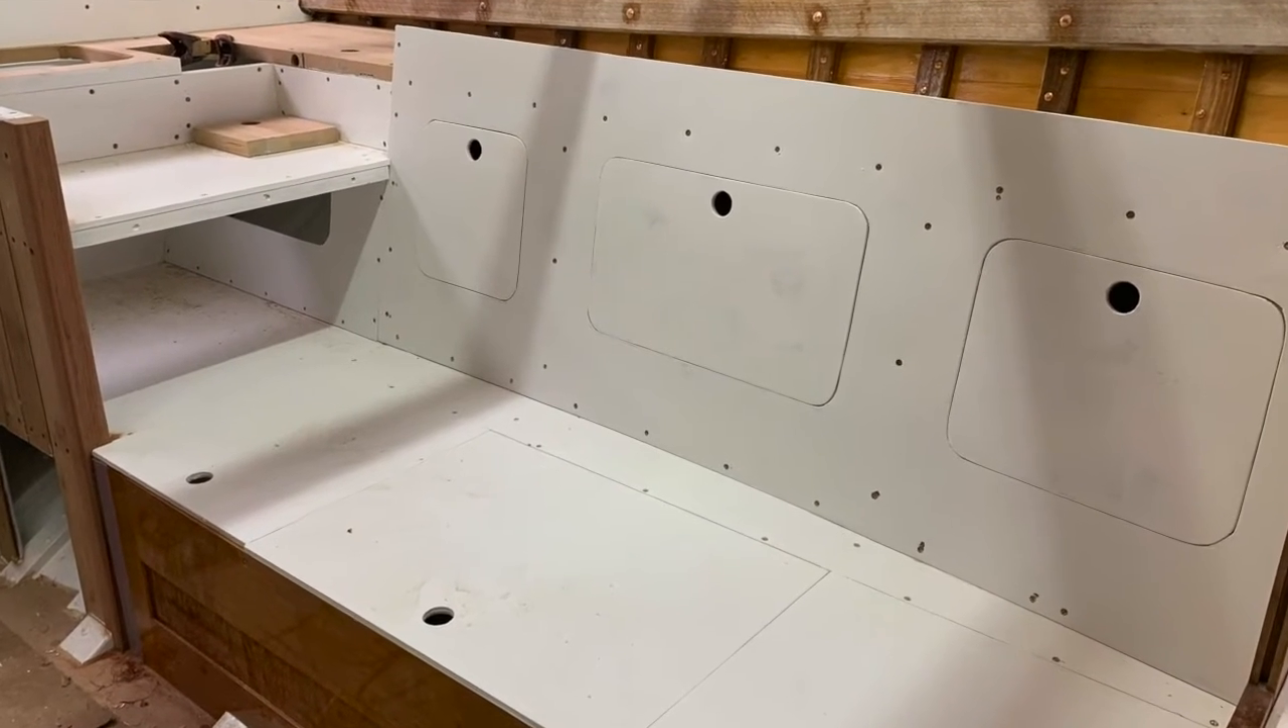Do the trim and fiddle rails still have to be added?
Yes.